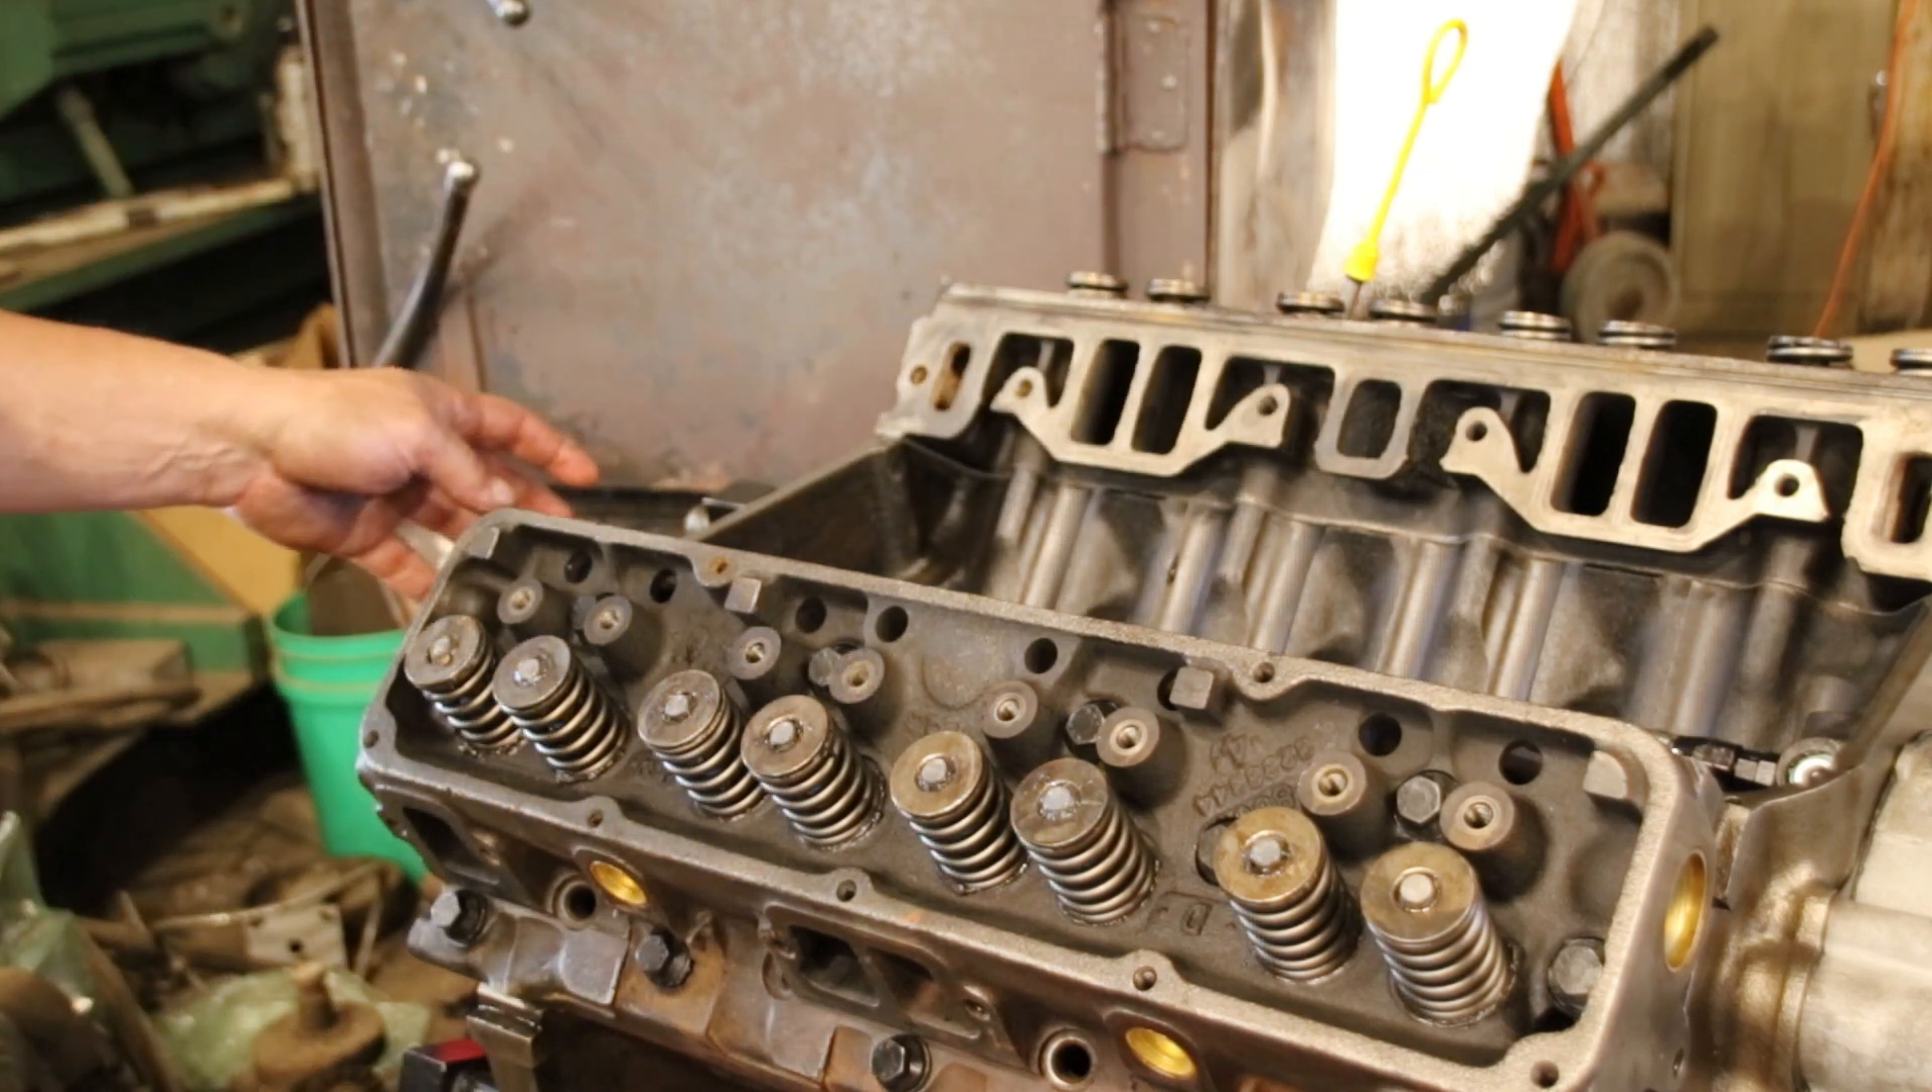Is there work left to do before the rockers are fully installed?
Yes.